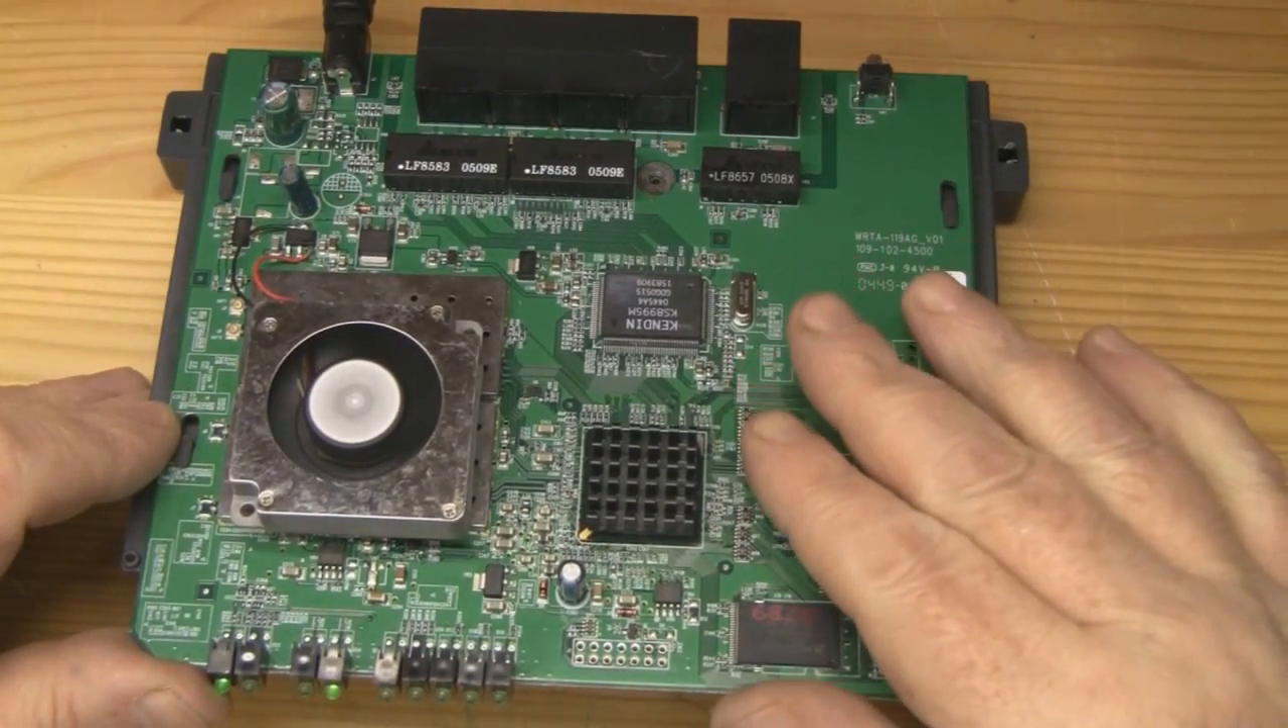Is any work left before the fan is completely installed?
No.